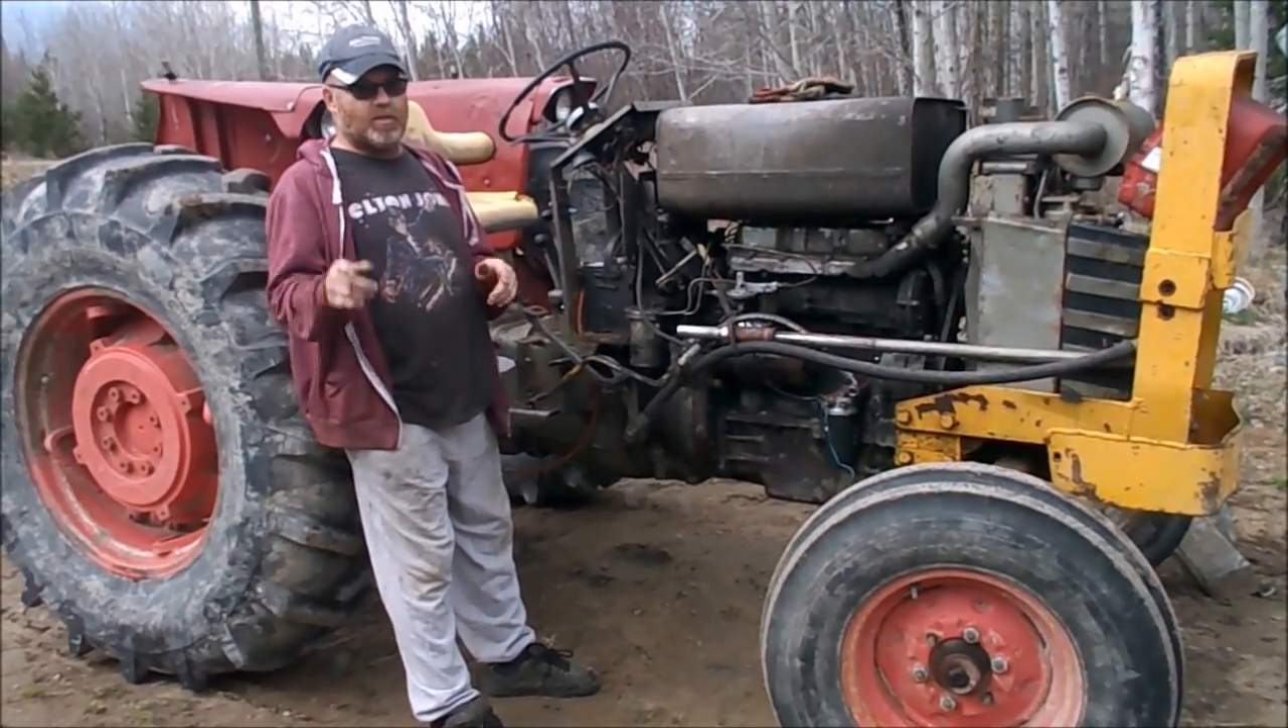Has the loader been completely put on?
No.